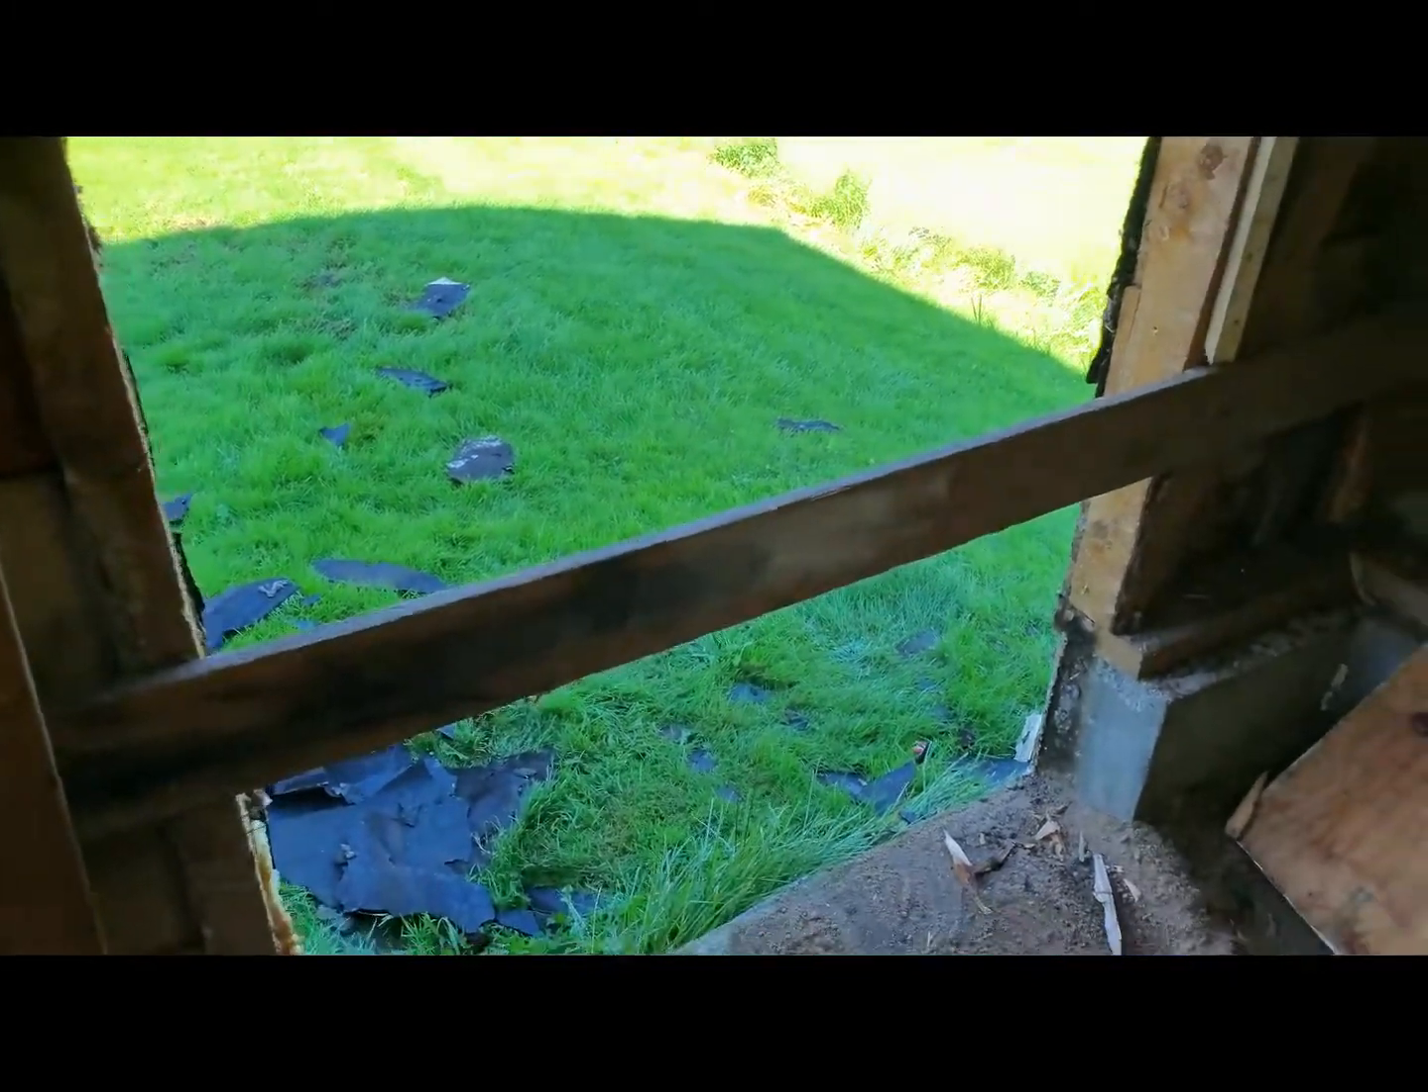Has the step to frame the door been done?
No.